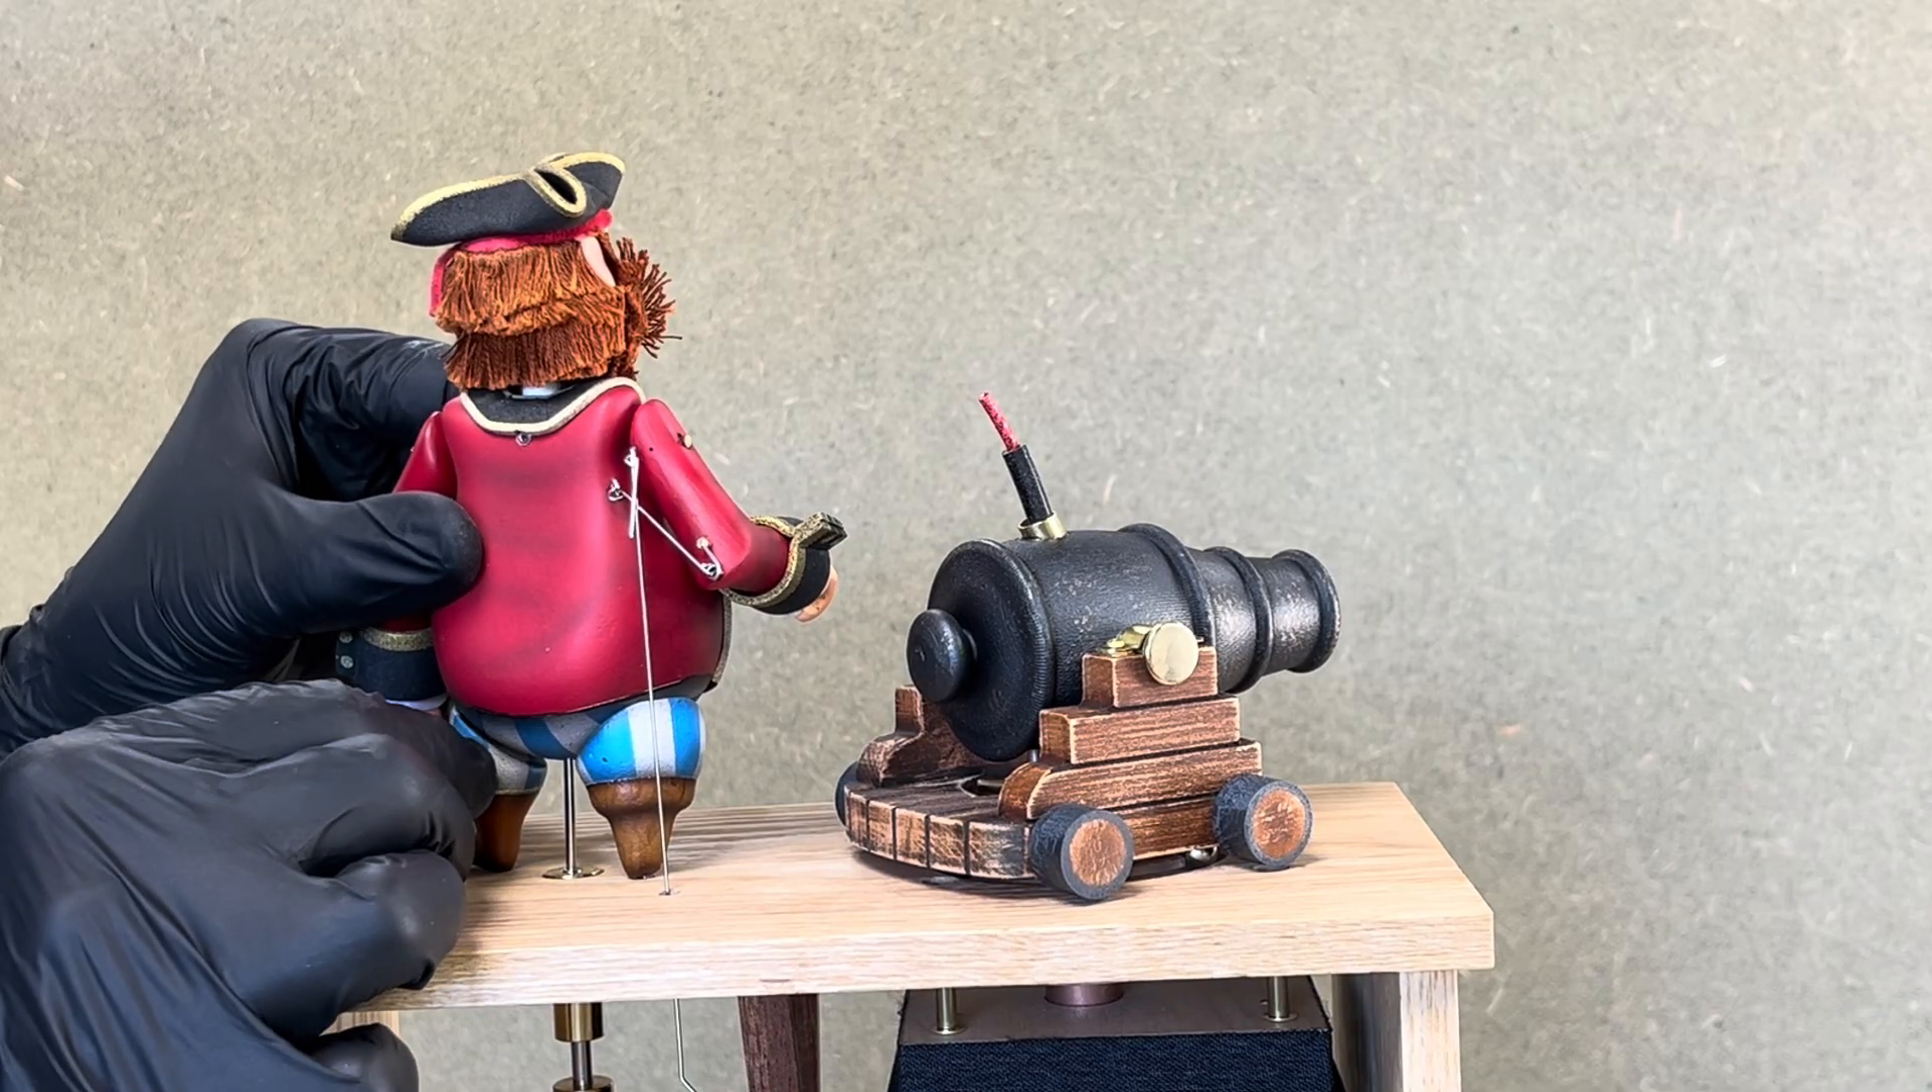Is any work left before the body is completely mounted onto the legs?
No.